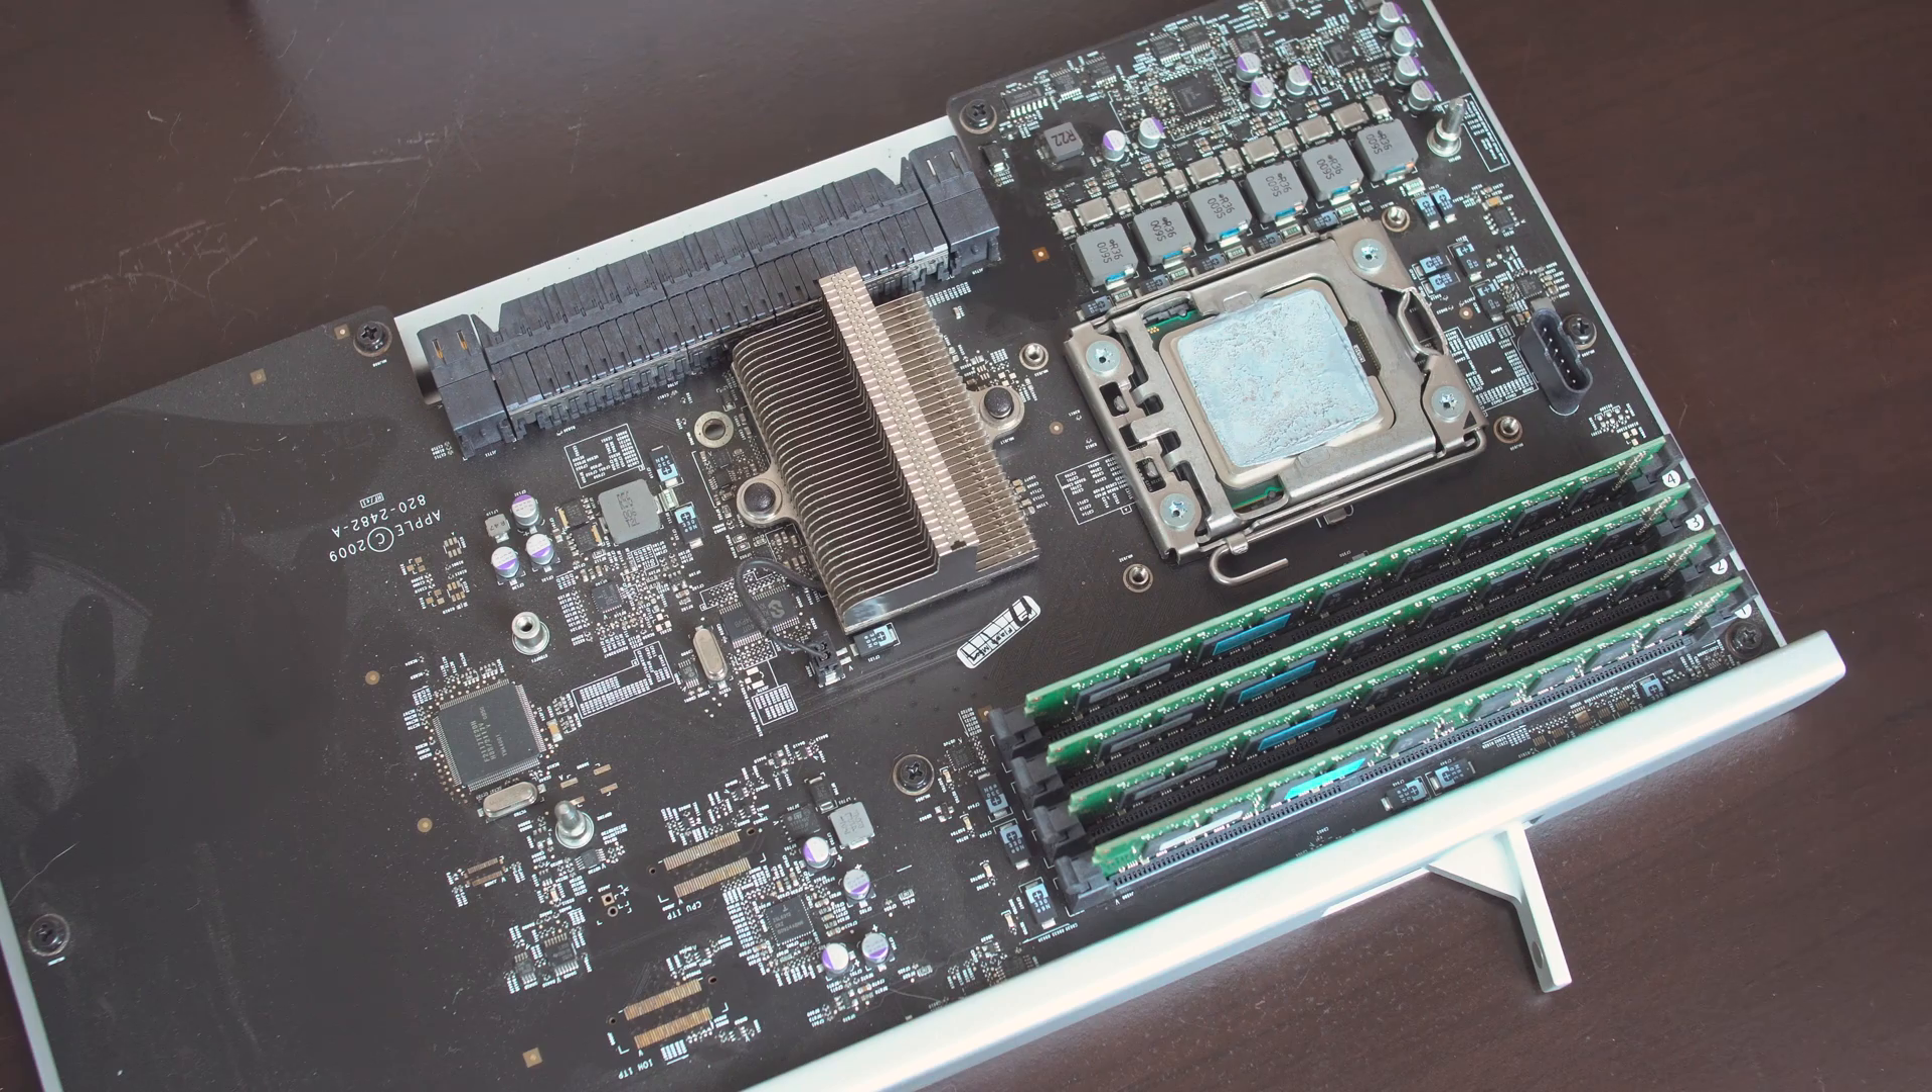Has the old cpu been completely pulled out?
No.